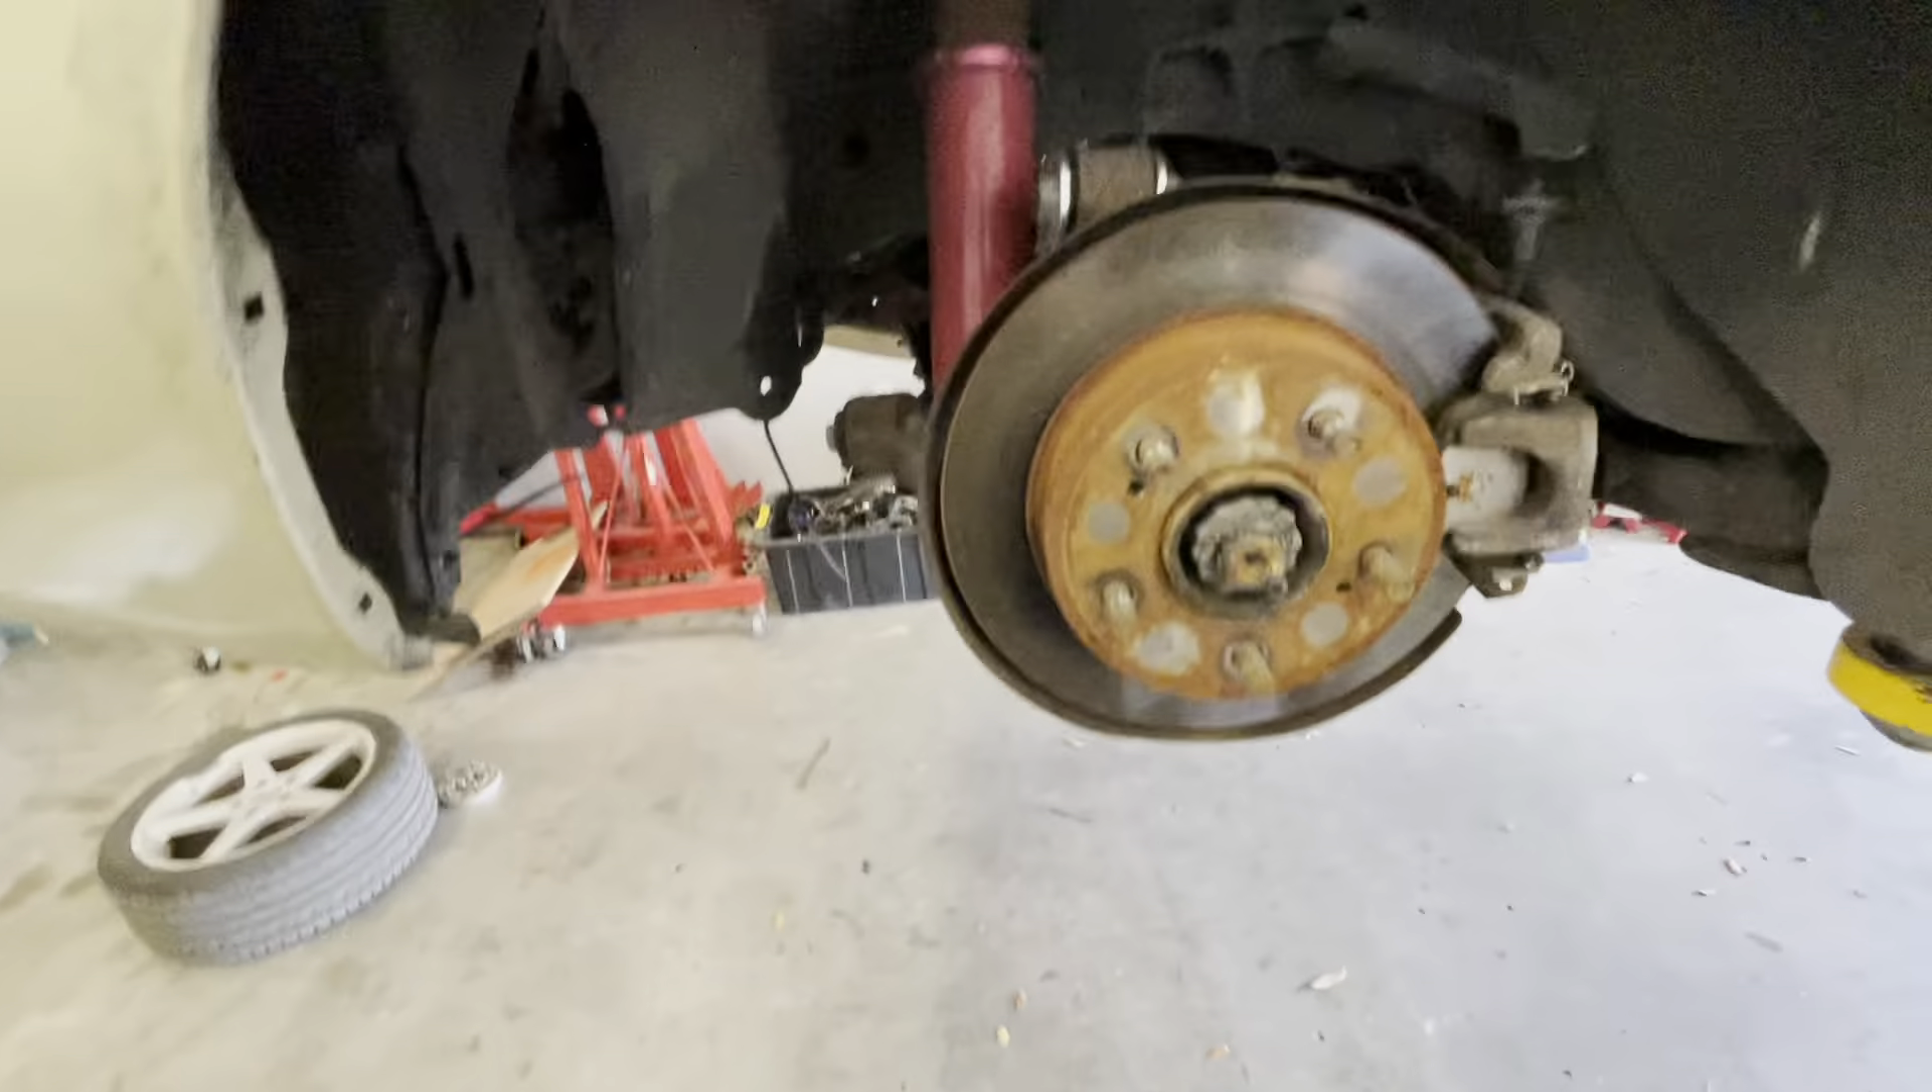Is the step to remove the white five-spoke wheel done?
Yes.